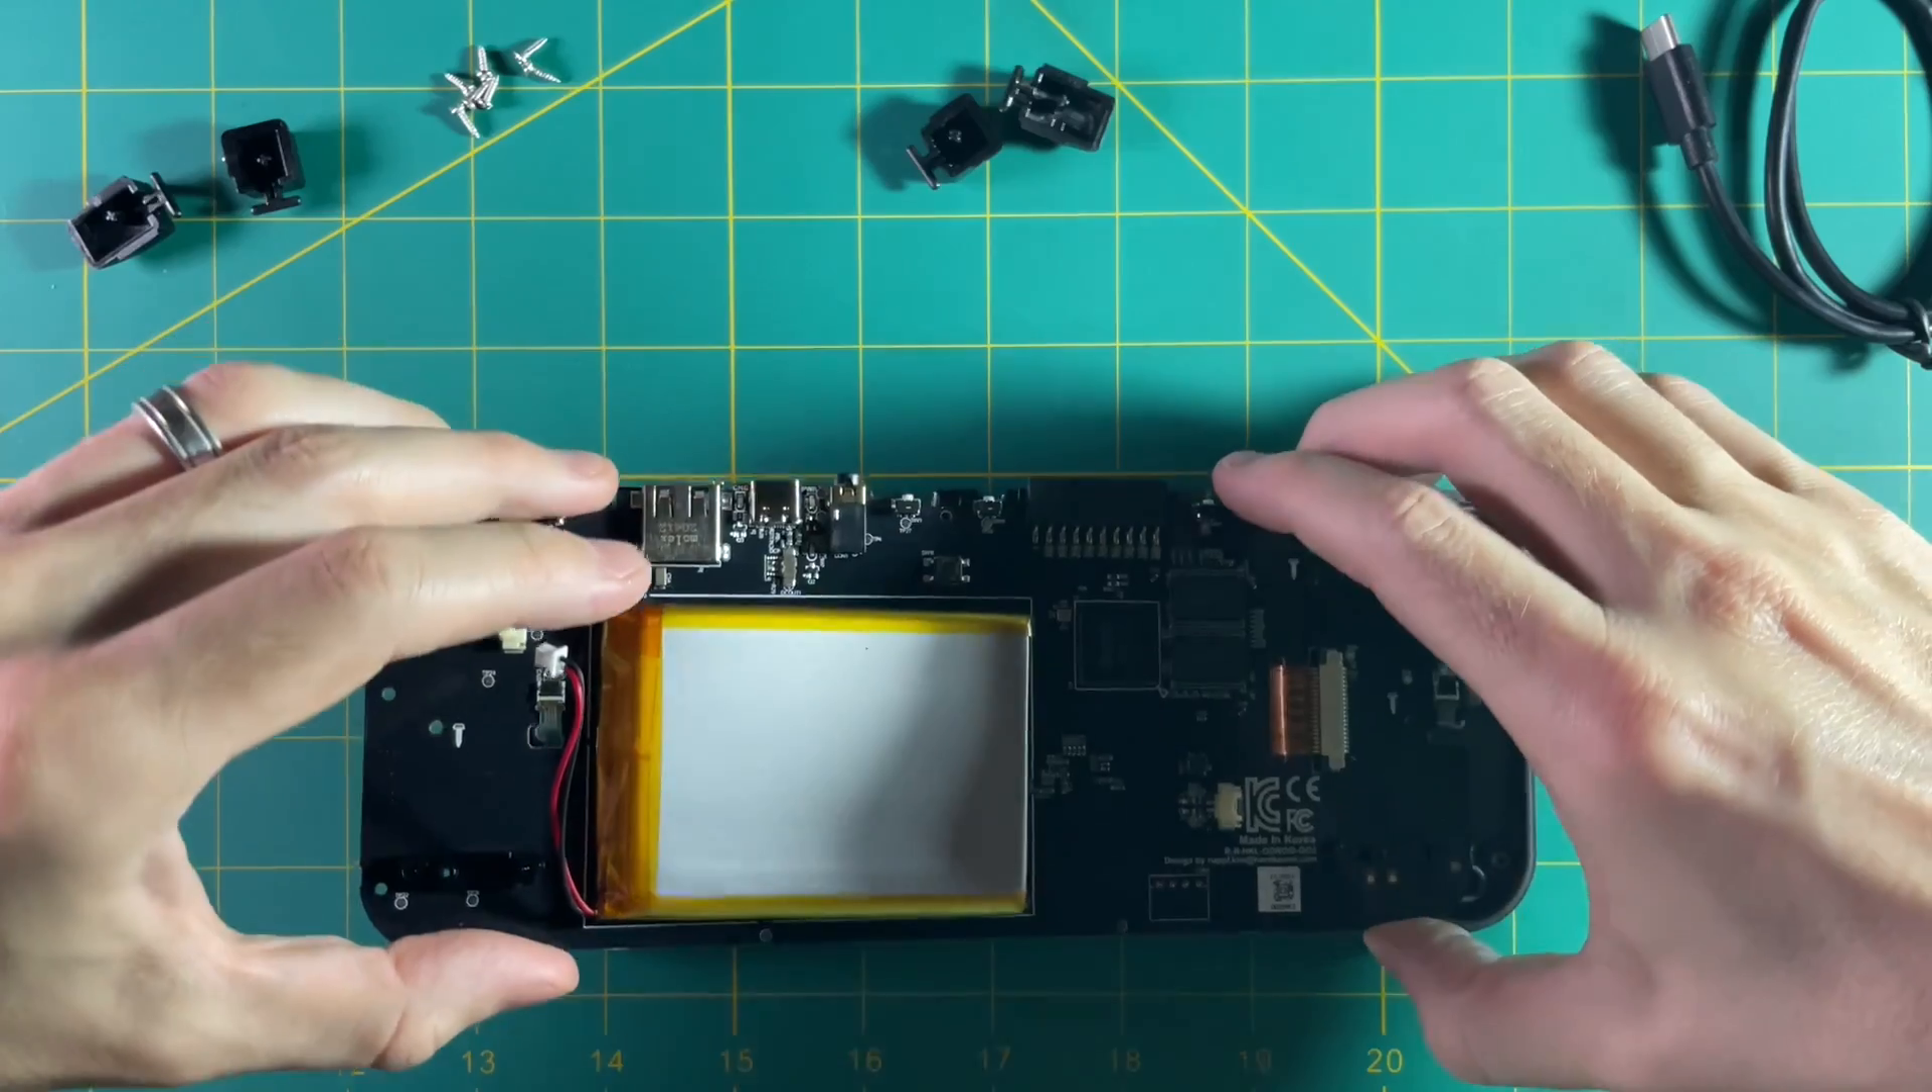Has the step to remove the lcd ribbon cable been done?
No.